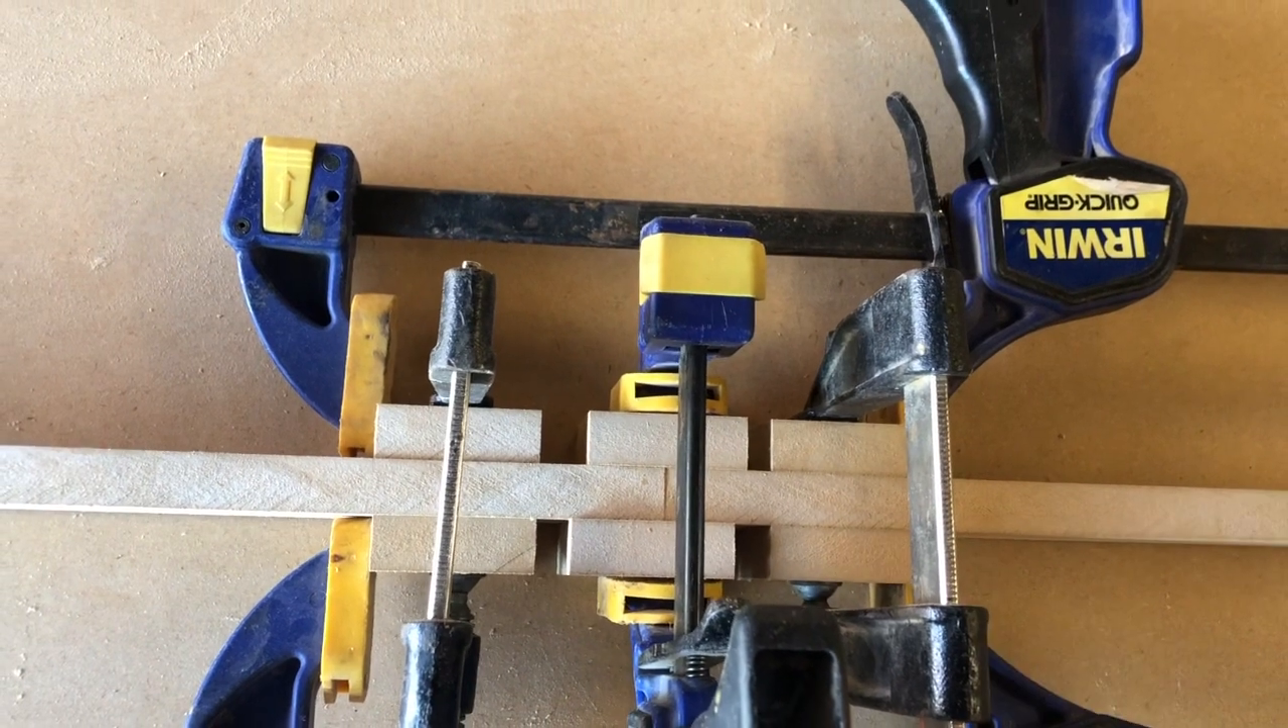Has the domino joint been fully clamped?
Yes.